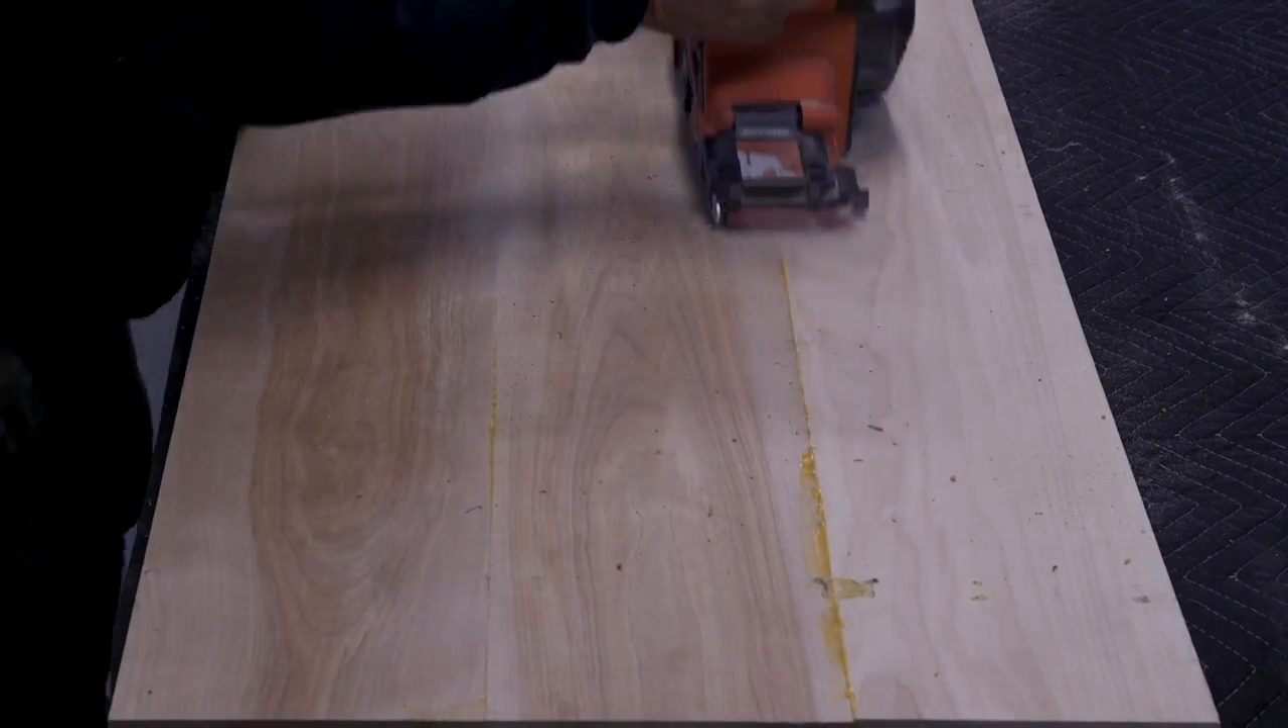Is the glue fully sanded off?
No.